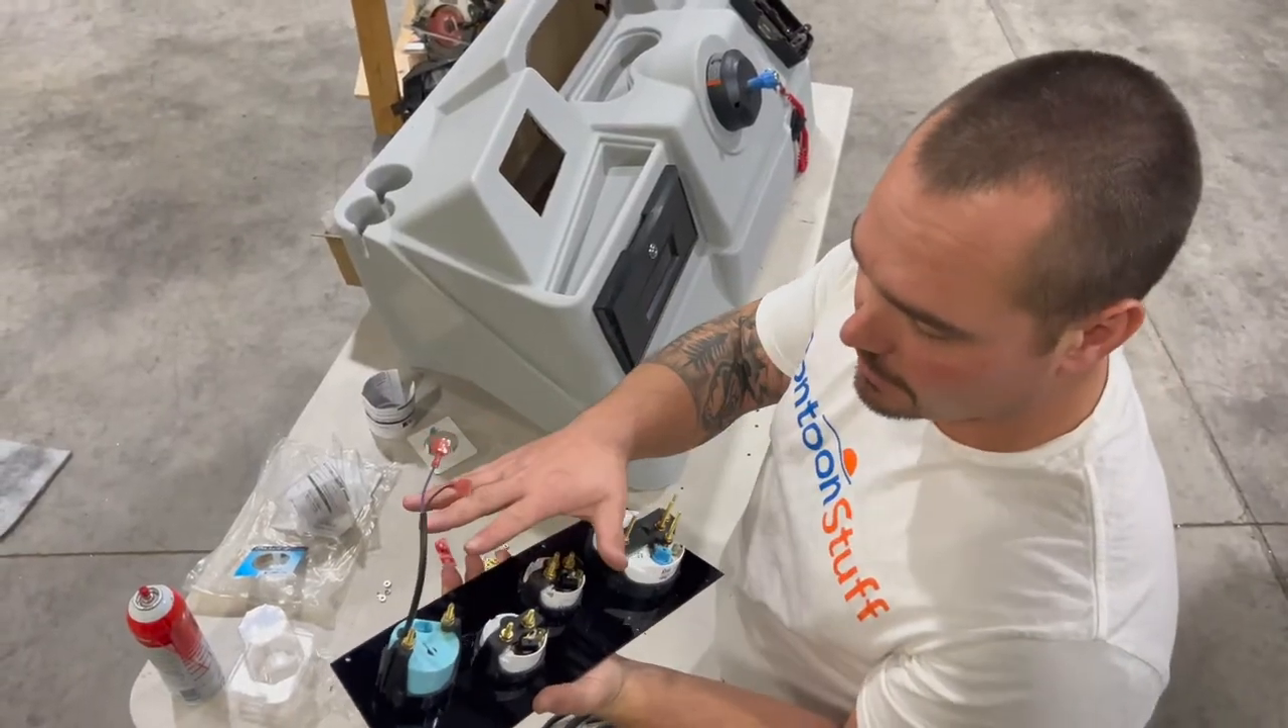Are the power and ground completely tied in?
No.